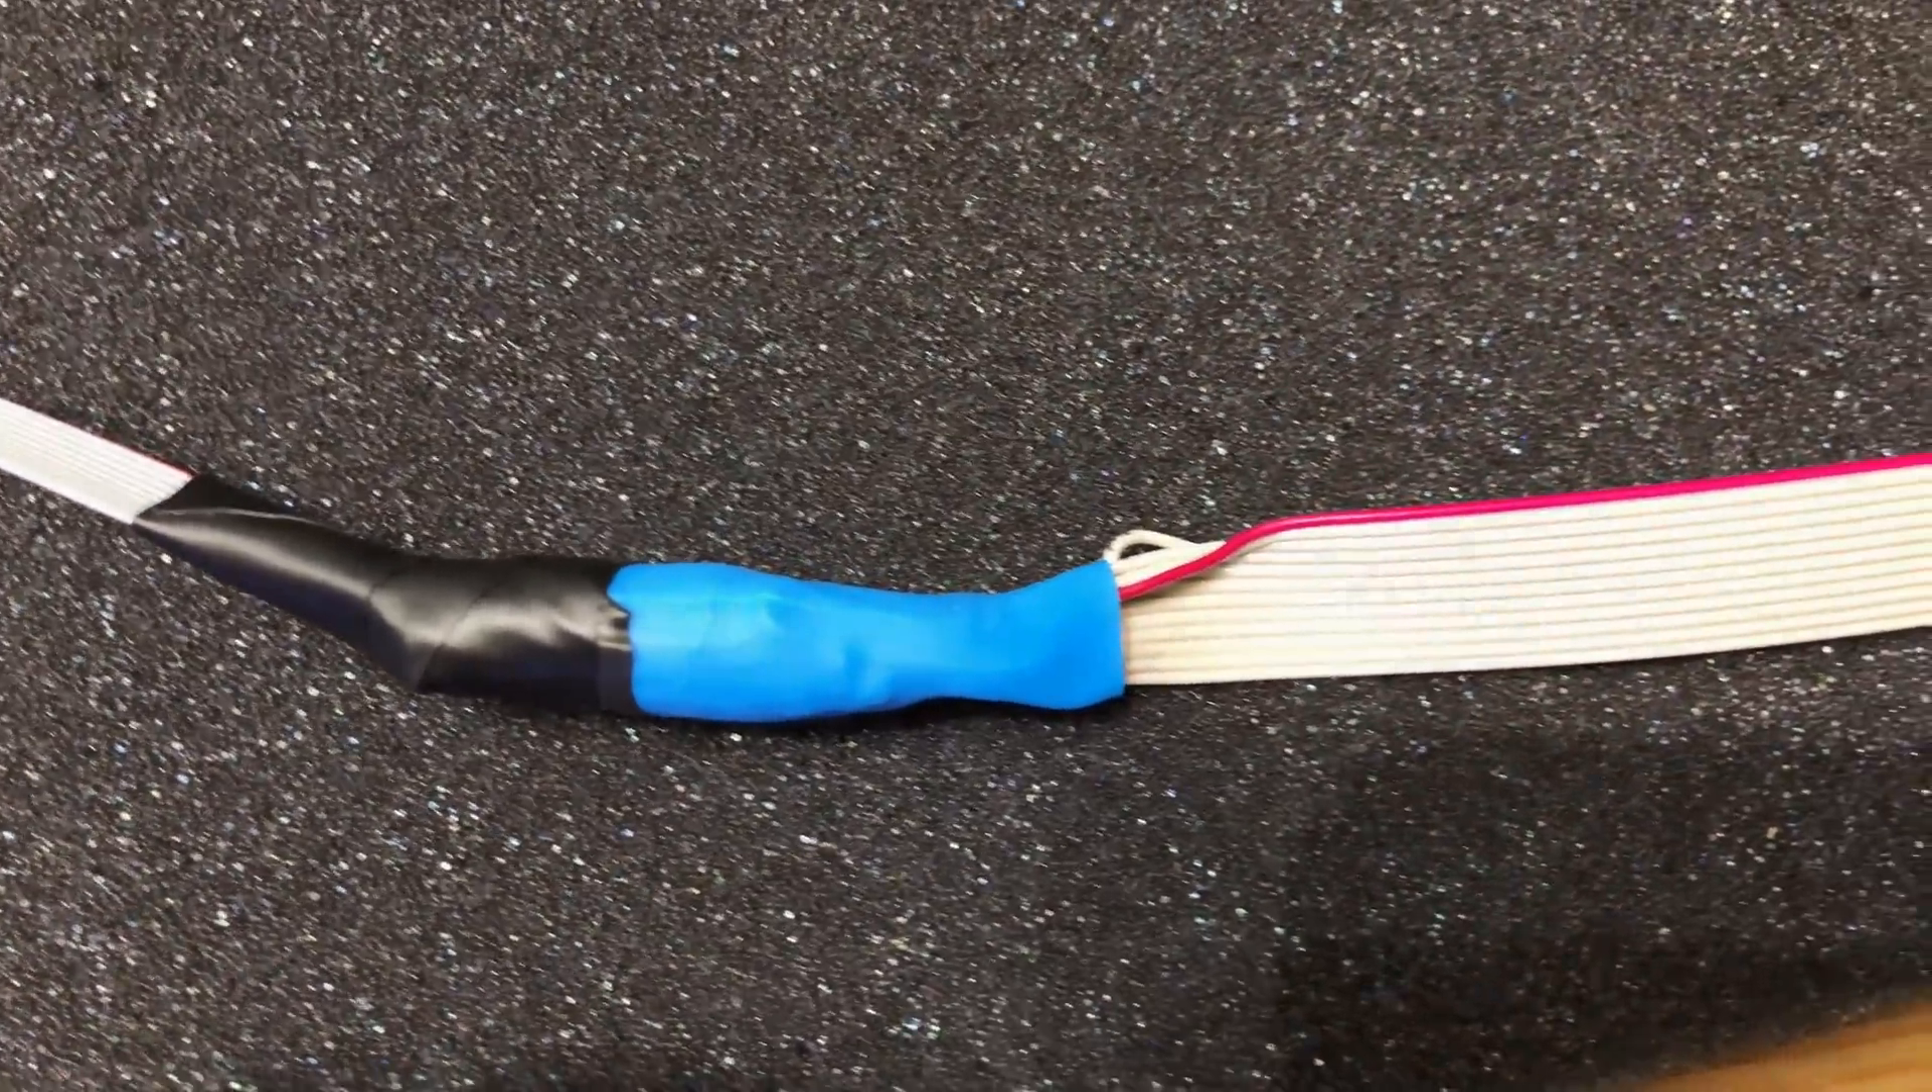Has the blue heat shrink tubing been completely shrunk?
Yes.